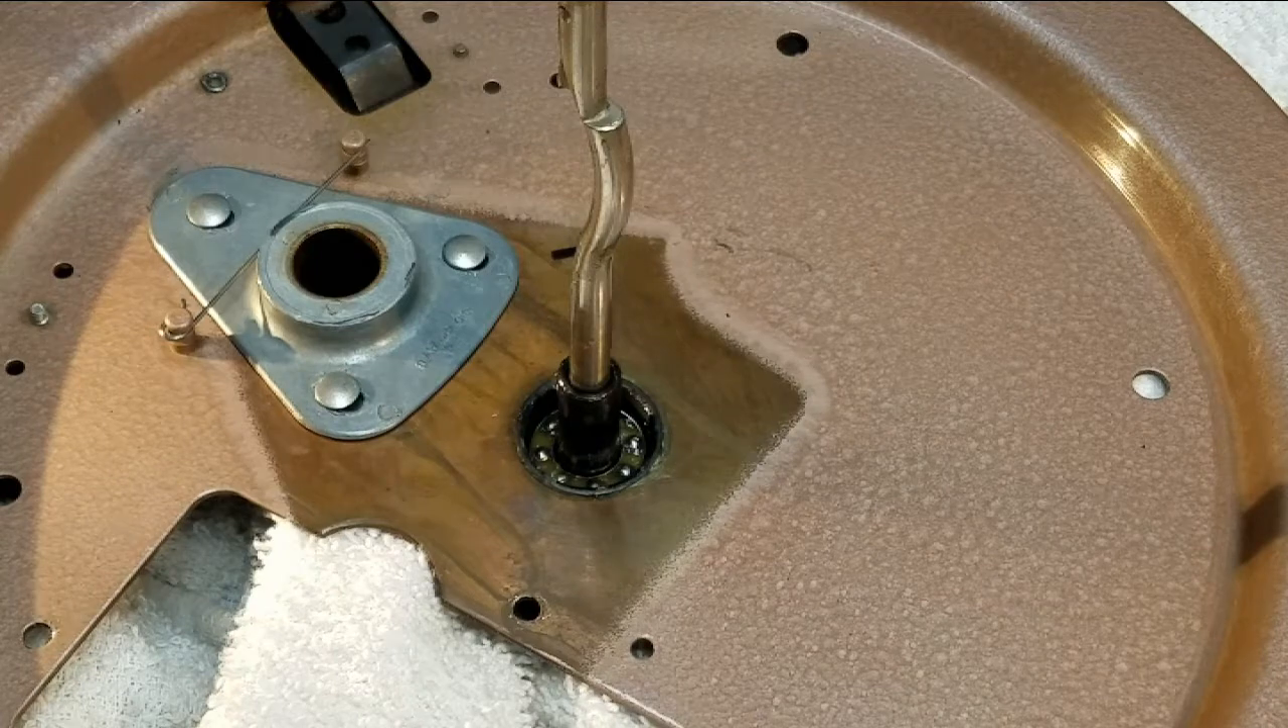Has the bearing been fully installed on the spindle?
Yes.